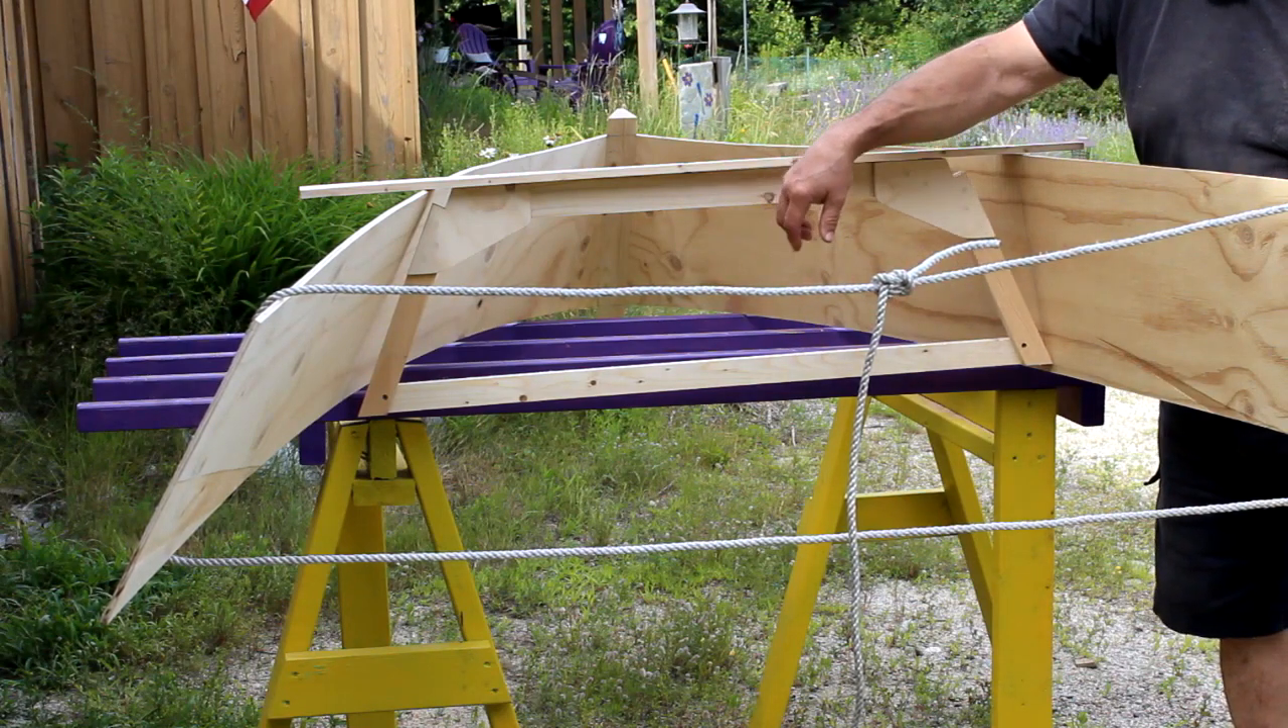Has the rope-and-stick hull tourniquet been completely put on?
No.